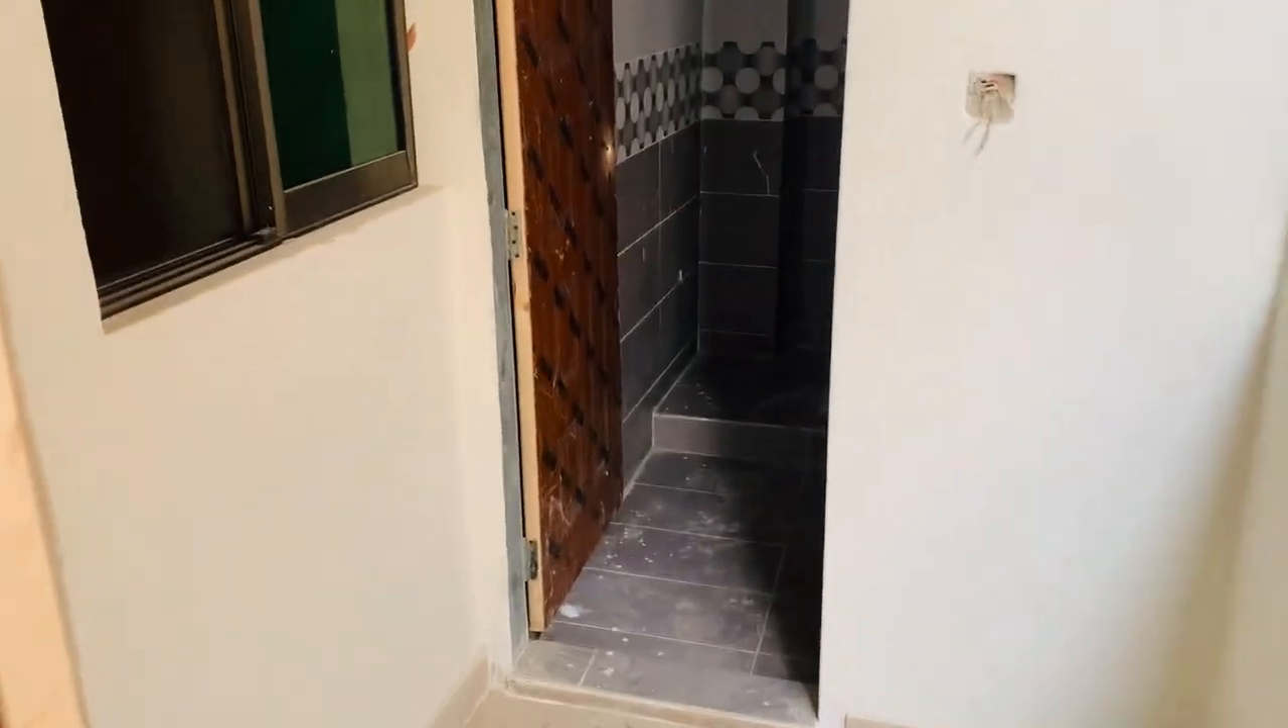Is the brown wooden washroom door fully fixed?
Yes.